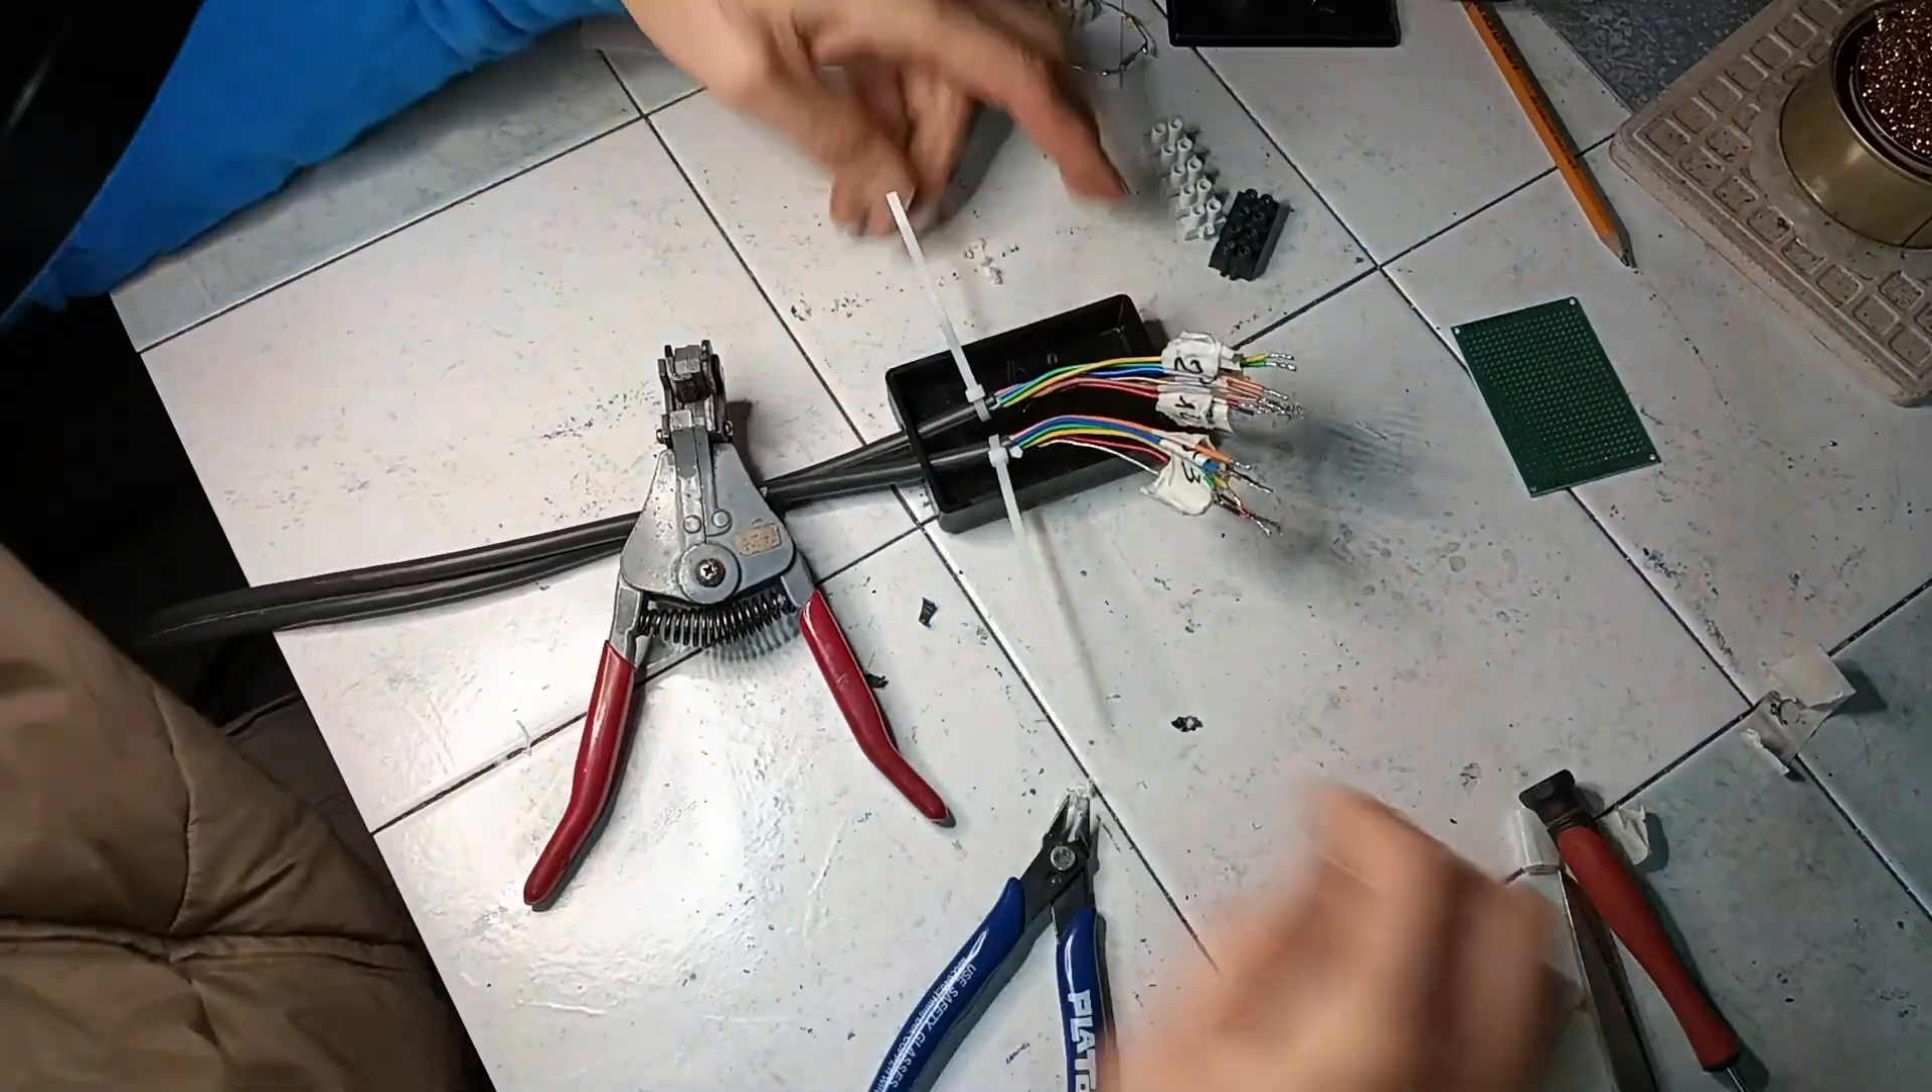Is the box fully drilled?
Yes.